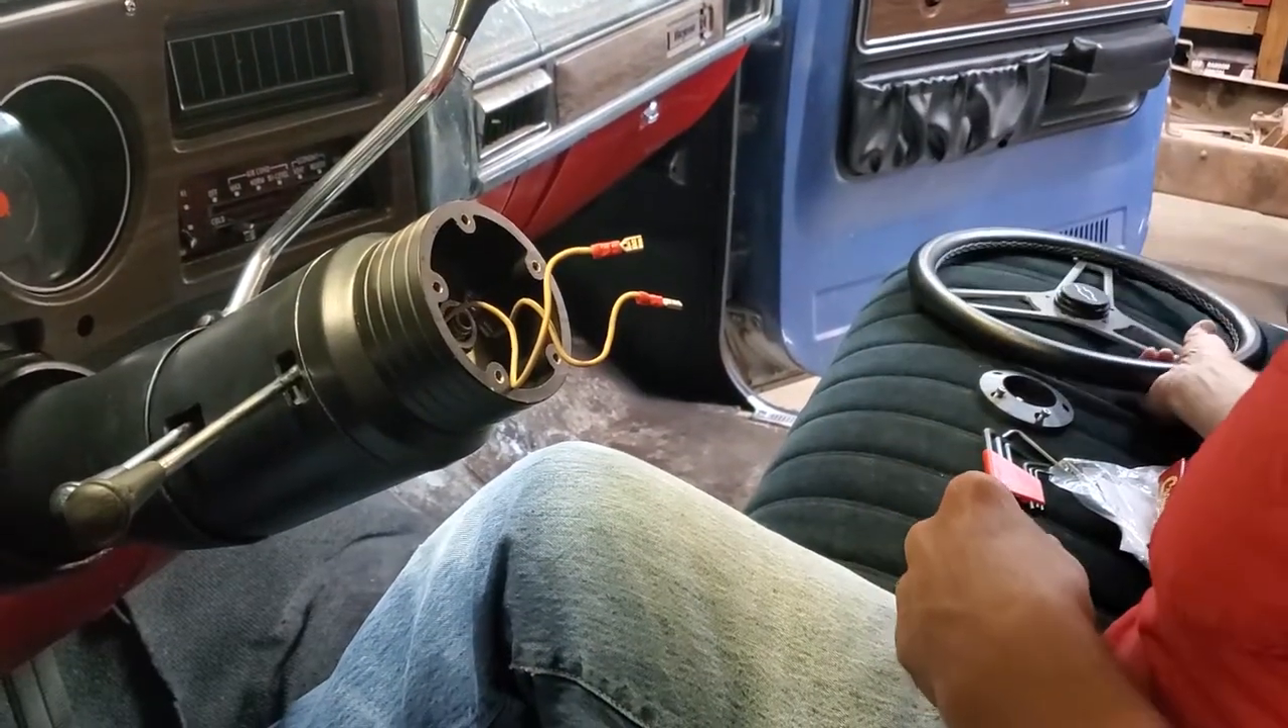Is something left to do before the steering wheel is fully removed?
No.